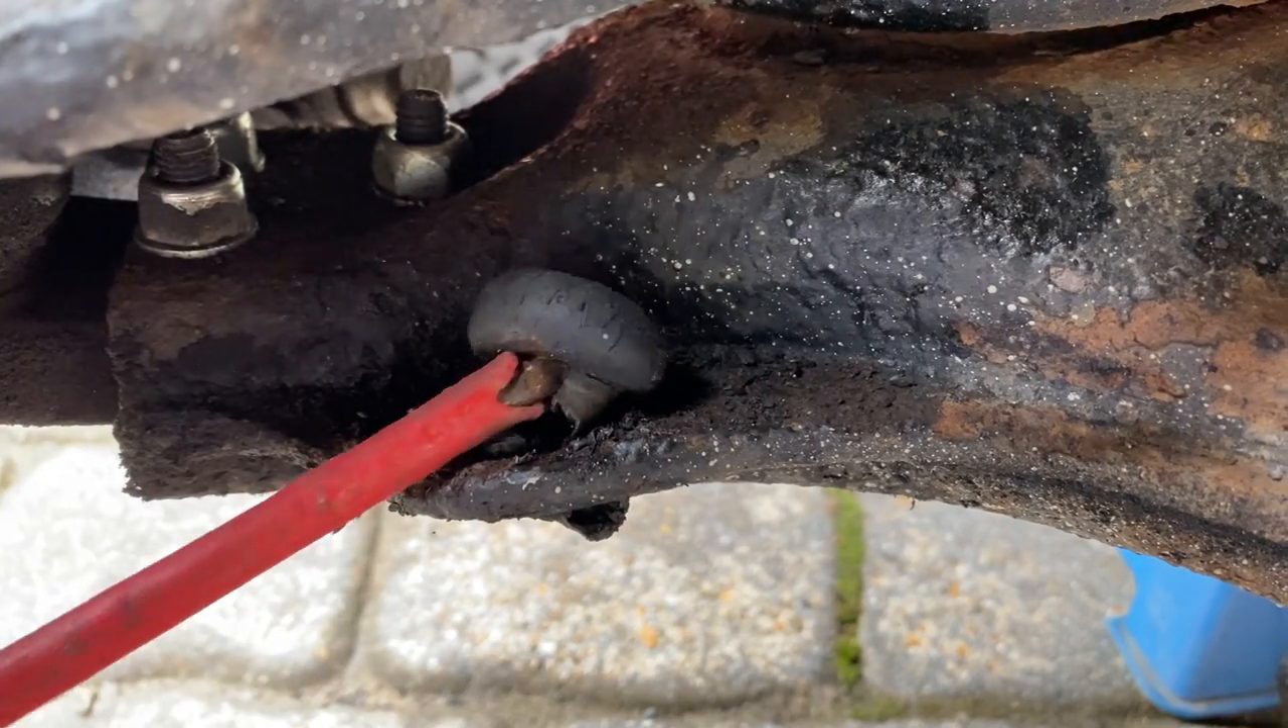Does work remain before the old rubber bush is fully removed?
Yes.